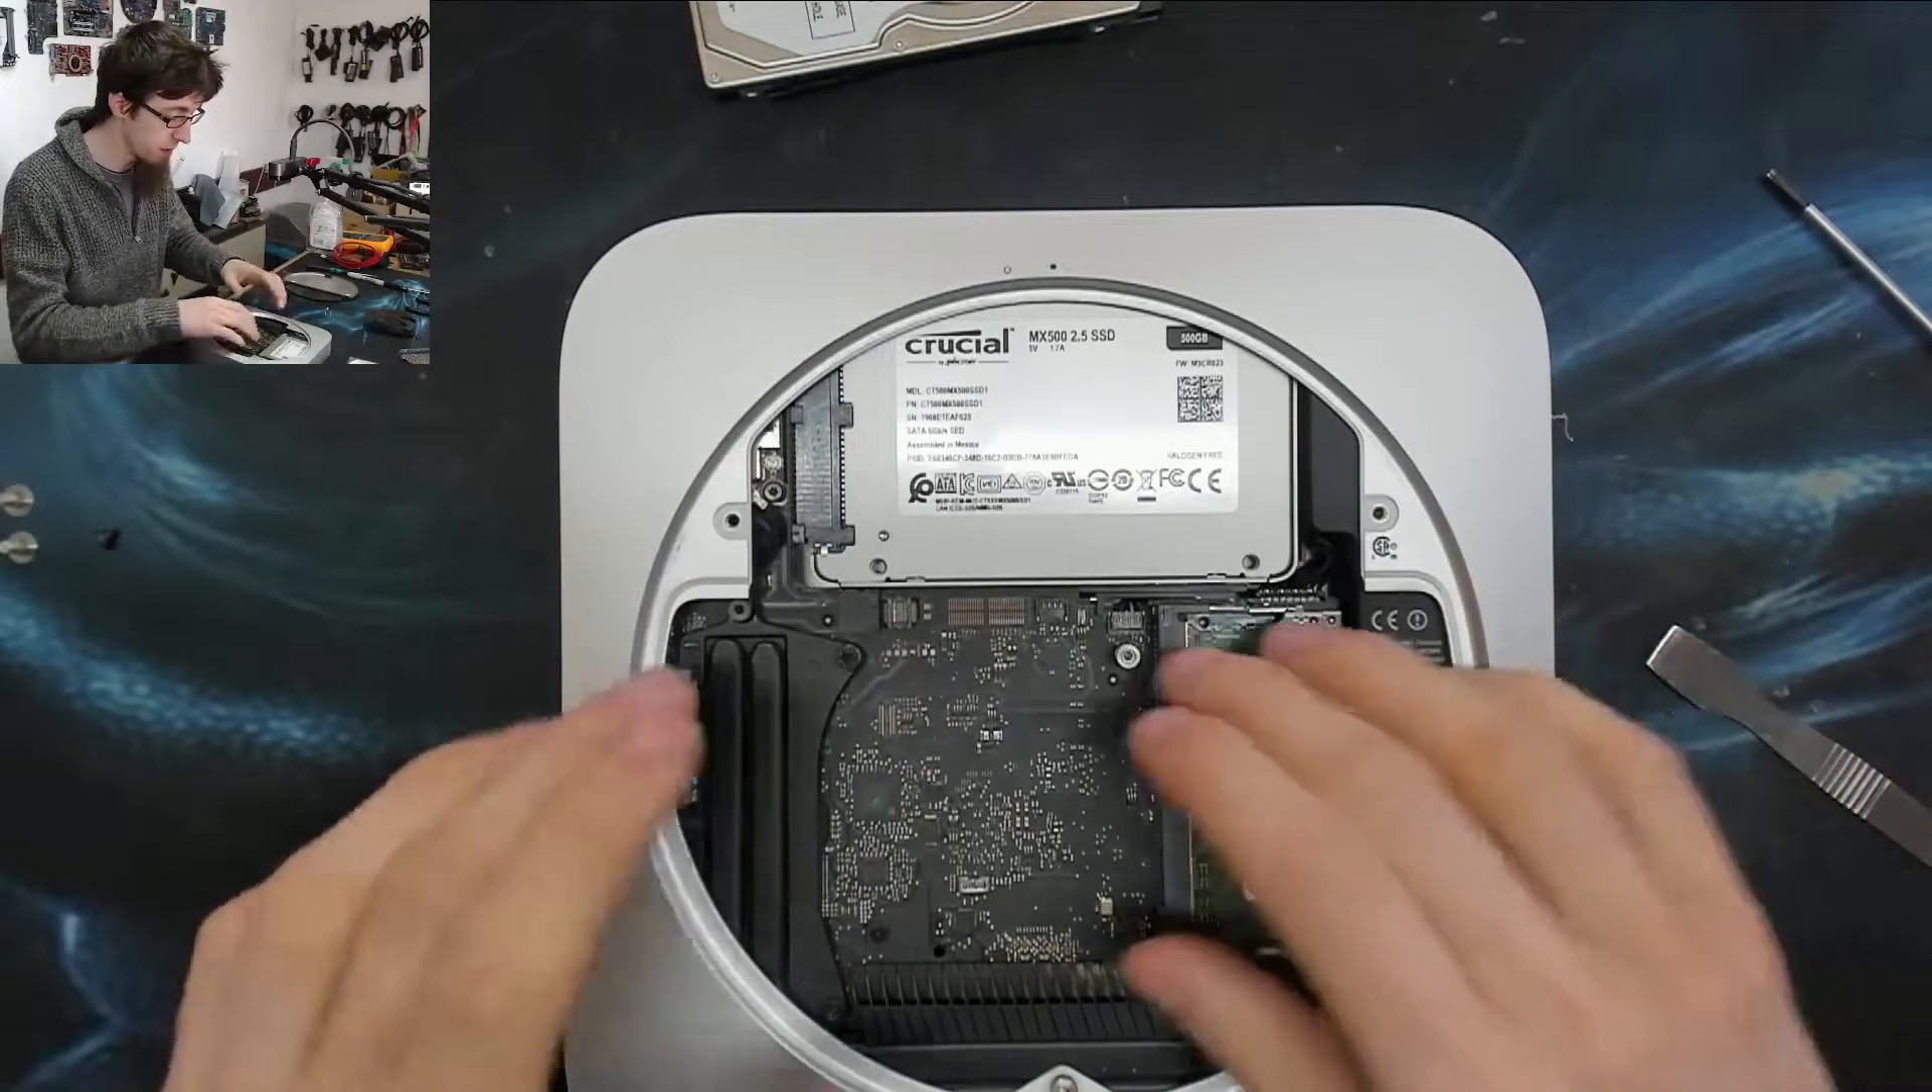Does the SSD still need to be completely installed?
No.